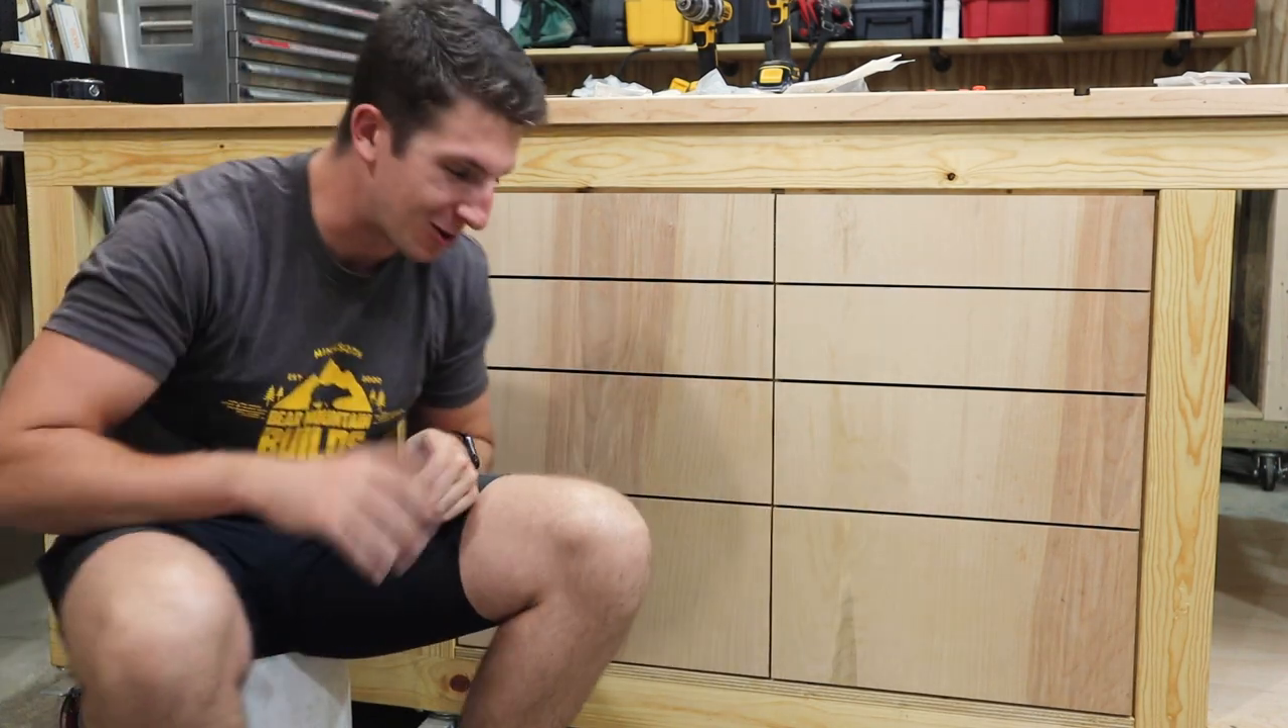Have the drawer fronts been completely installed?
Yes.